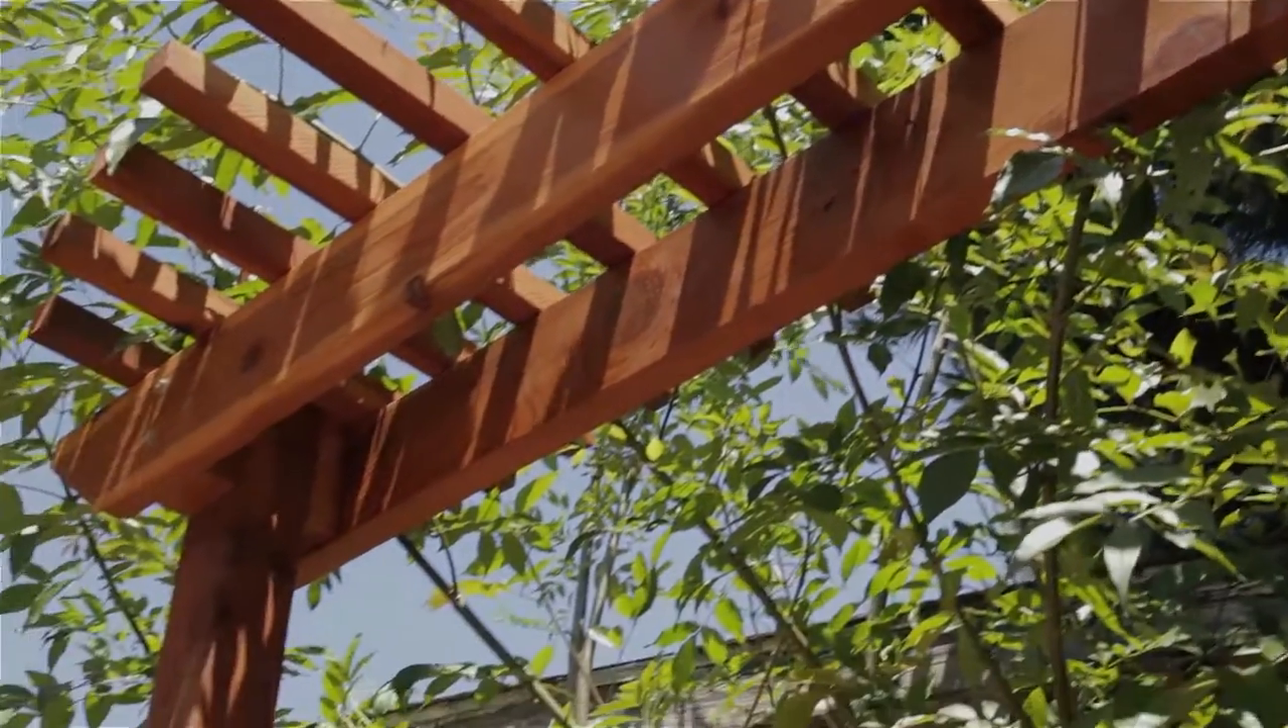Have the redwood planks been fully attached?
Yes.